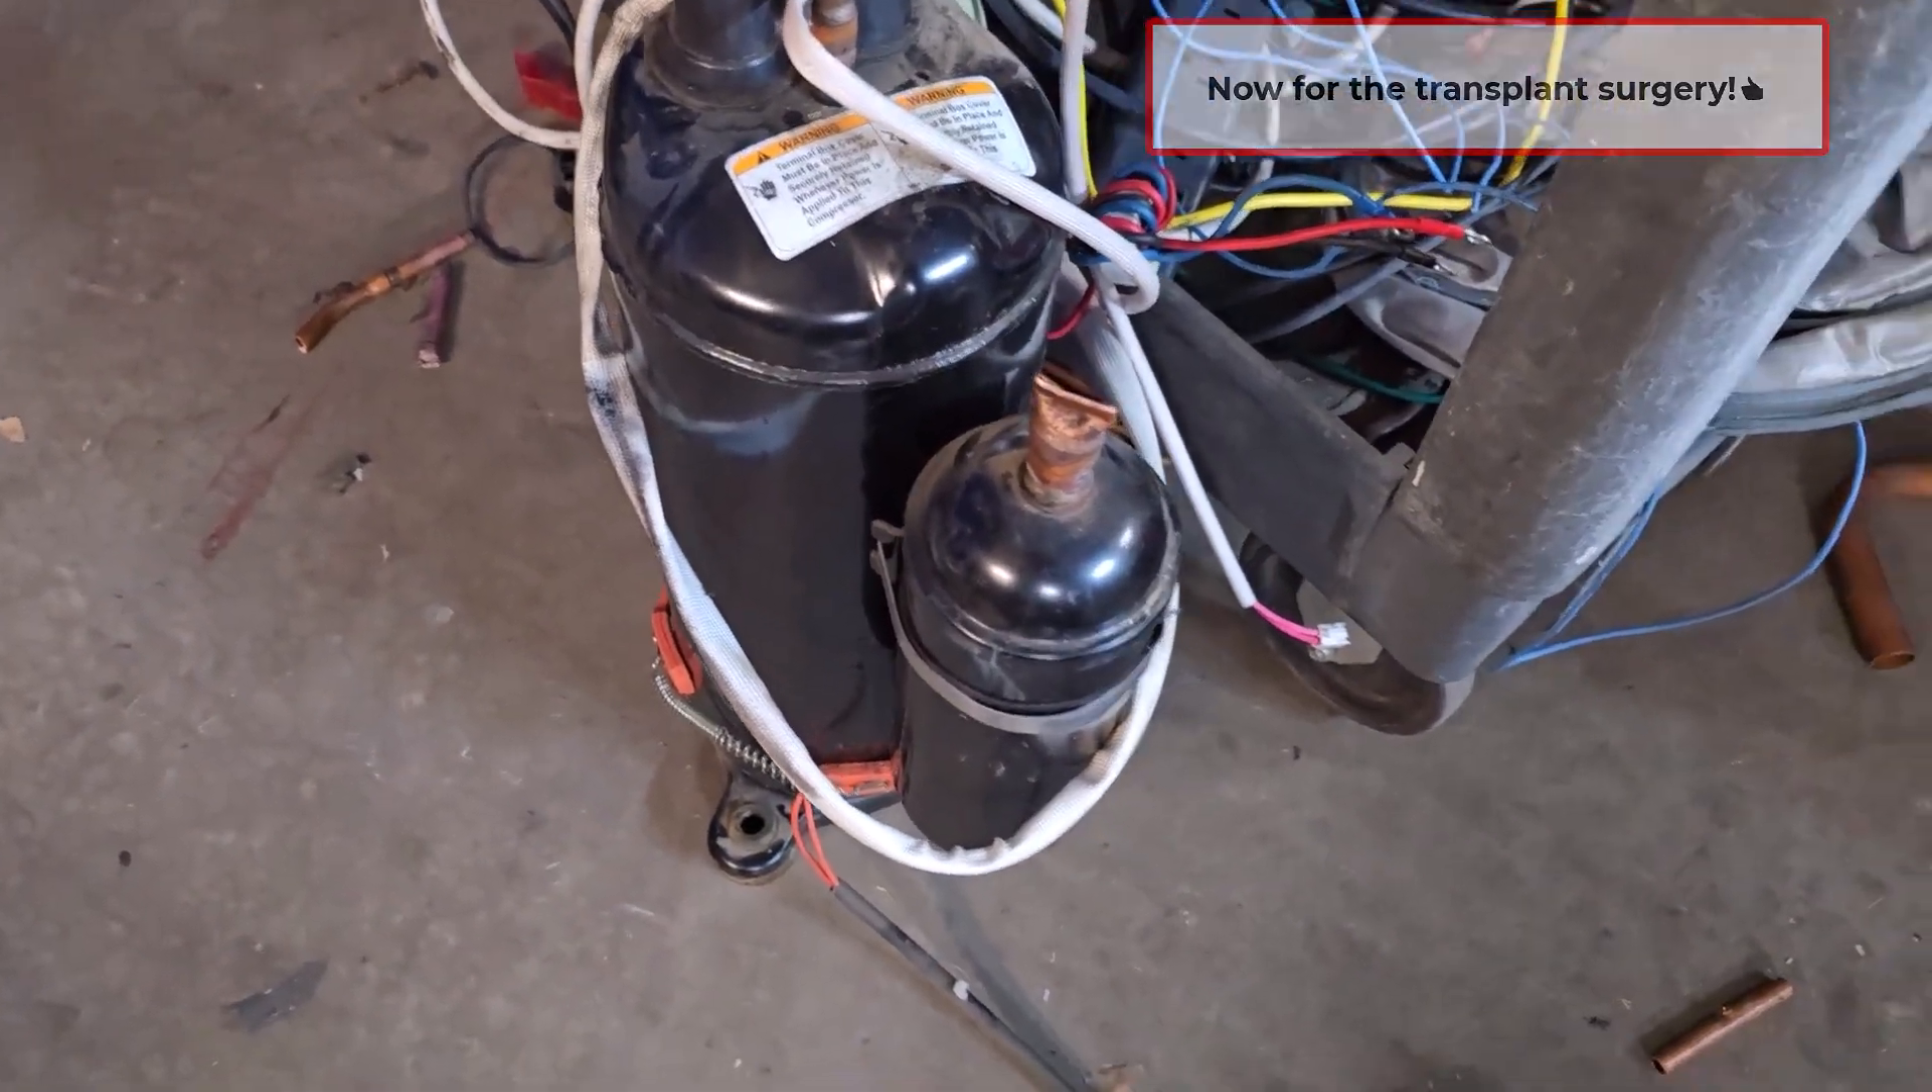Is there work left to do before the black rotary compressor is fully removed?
No.